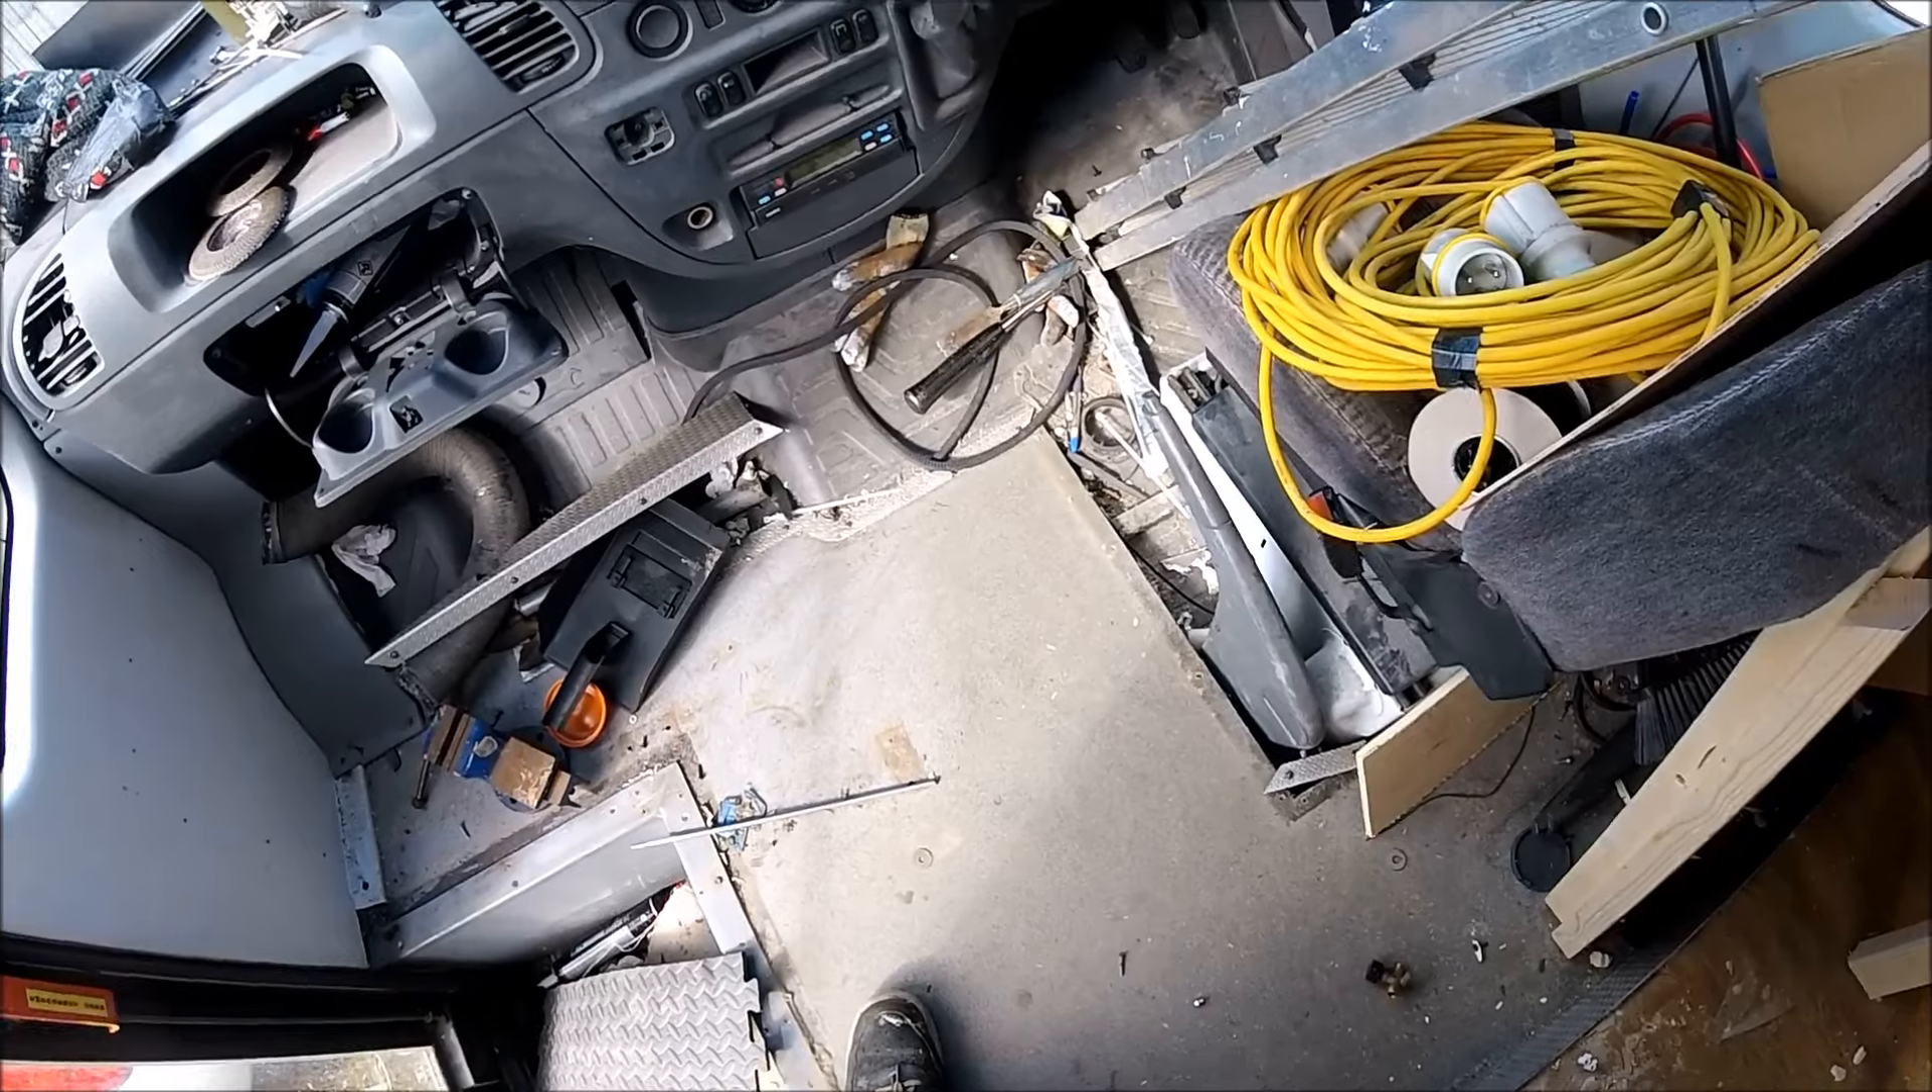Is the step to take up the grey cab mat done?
No.